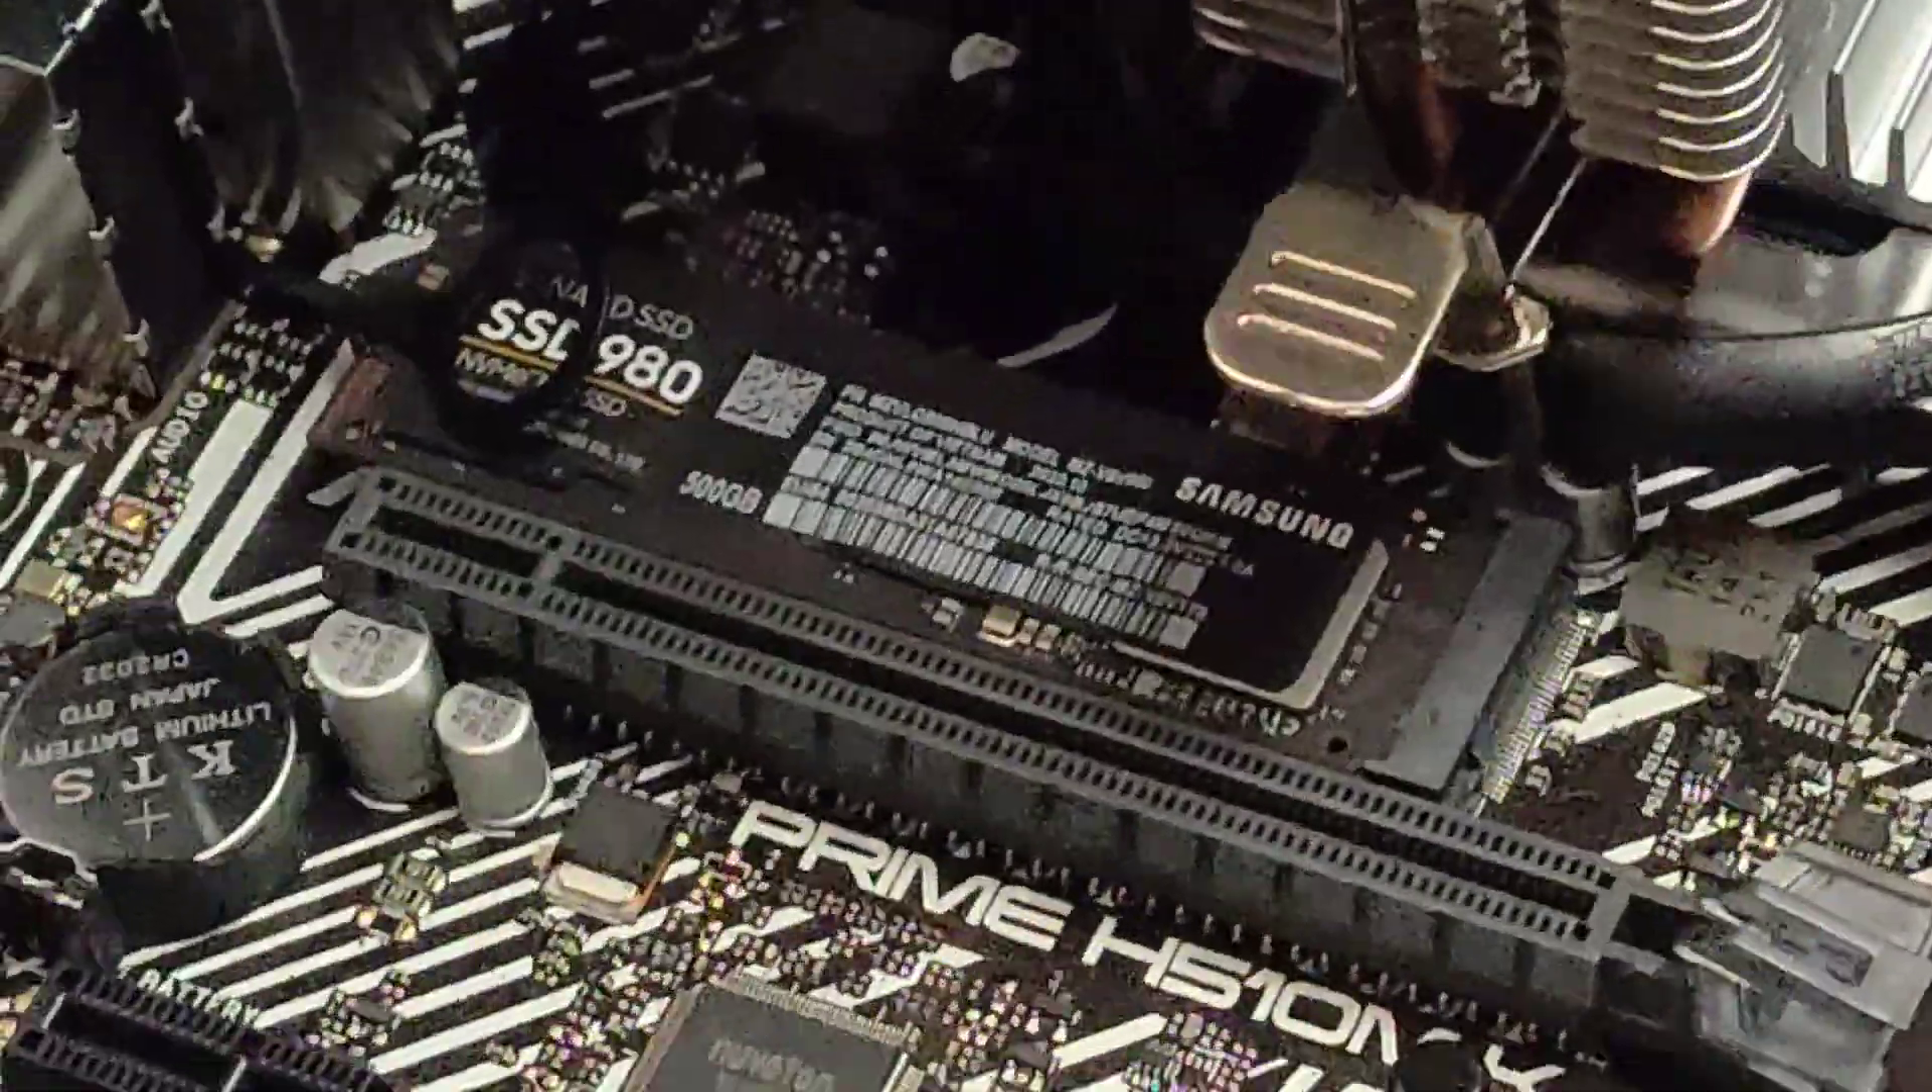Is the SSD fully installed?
Yes.